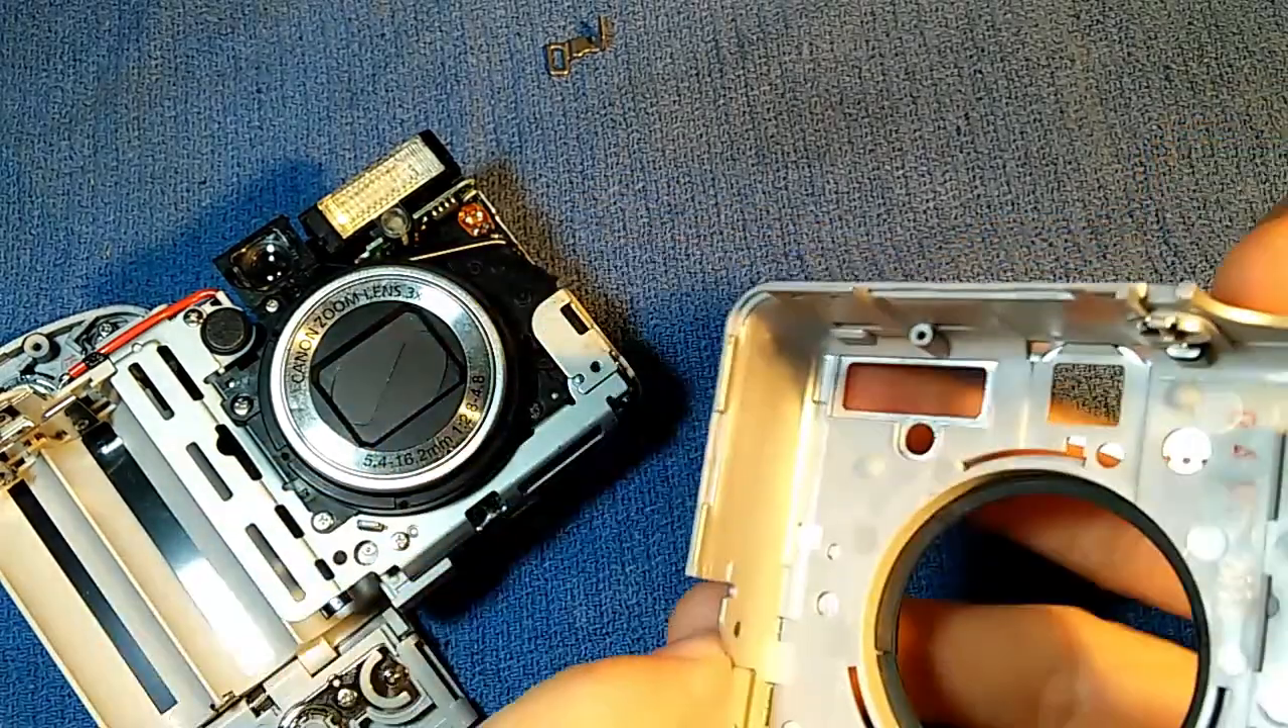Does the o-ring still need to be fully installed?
No.